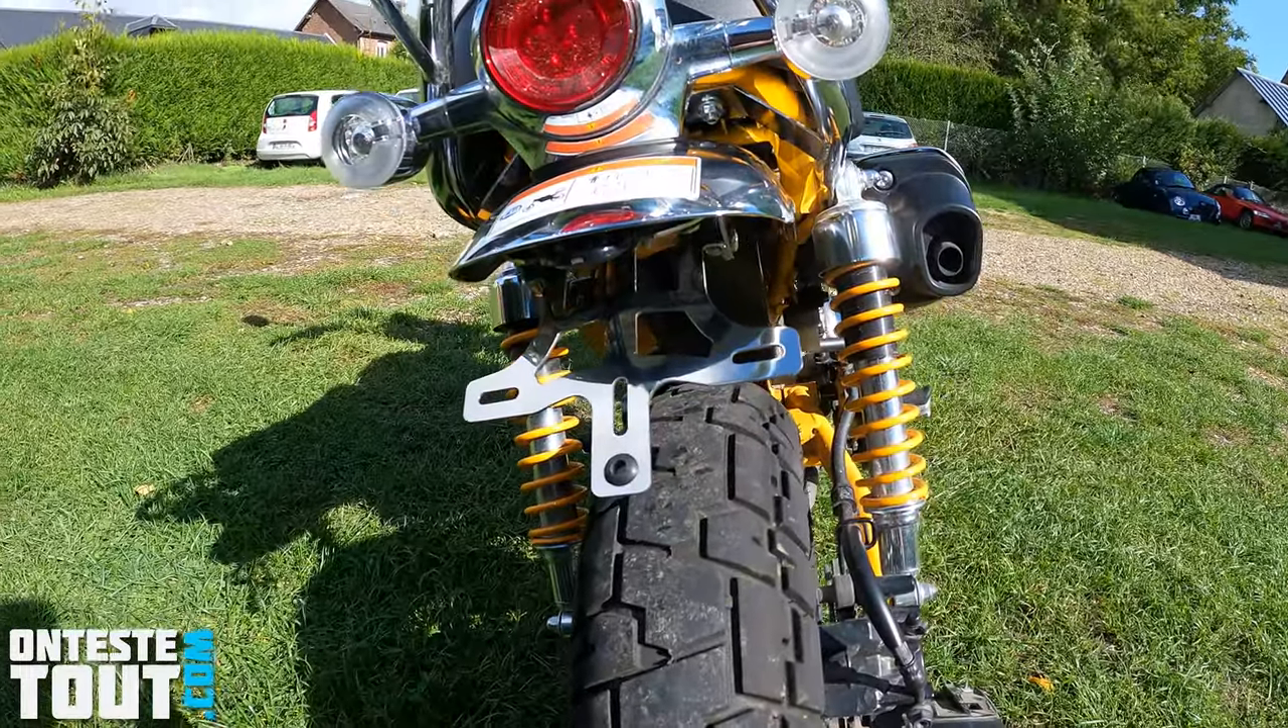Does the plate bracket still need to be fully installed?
No.